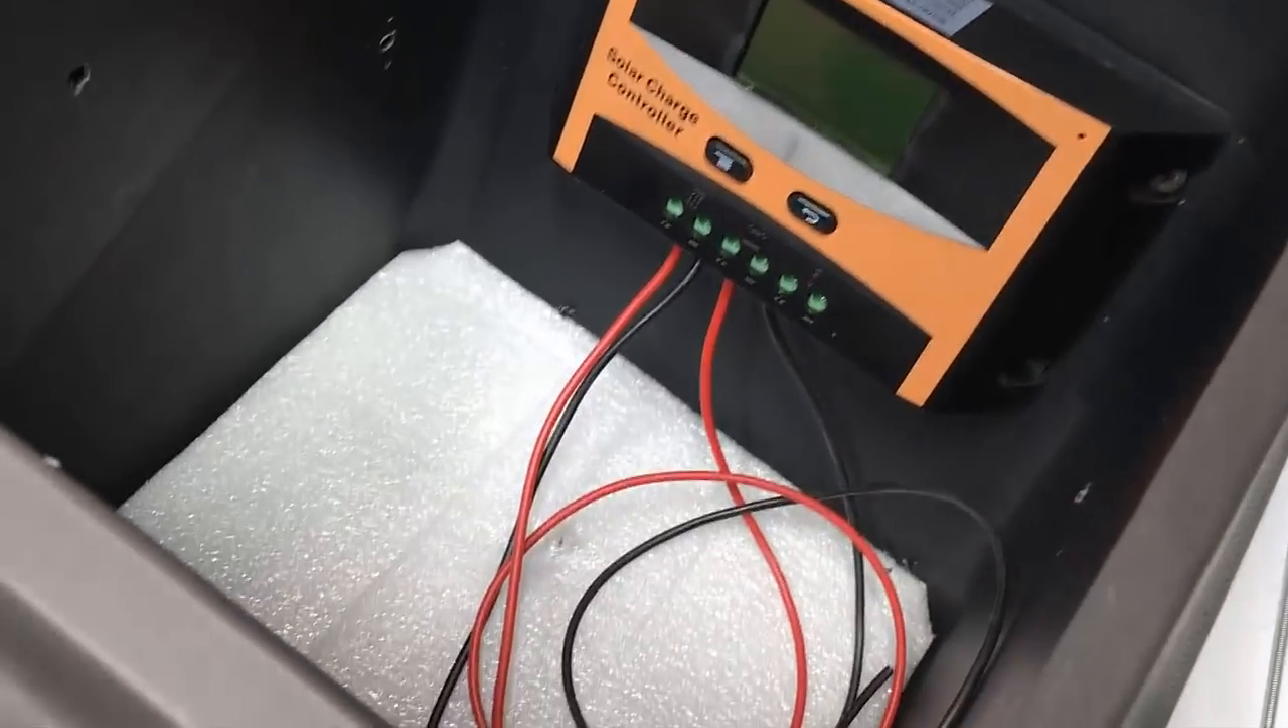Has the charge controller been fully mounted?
Yes.